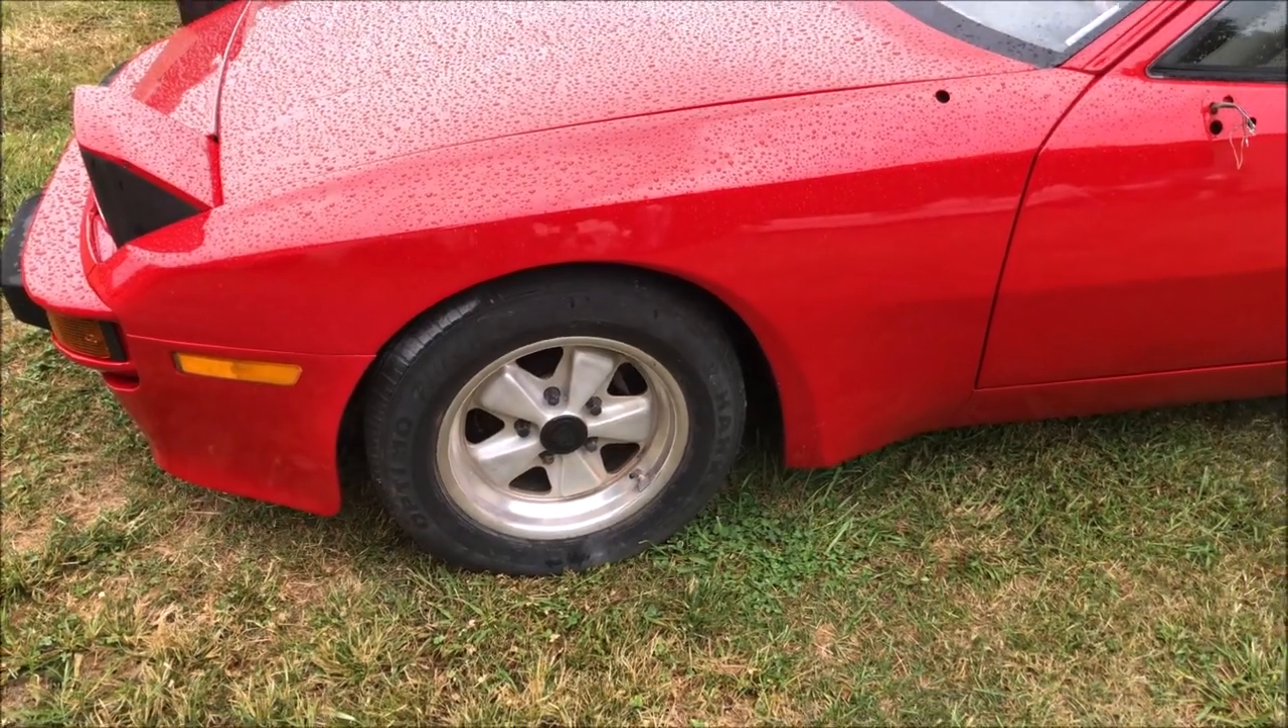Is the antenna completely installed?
No.